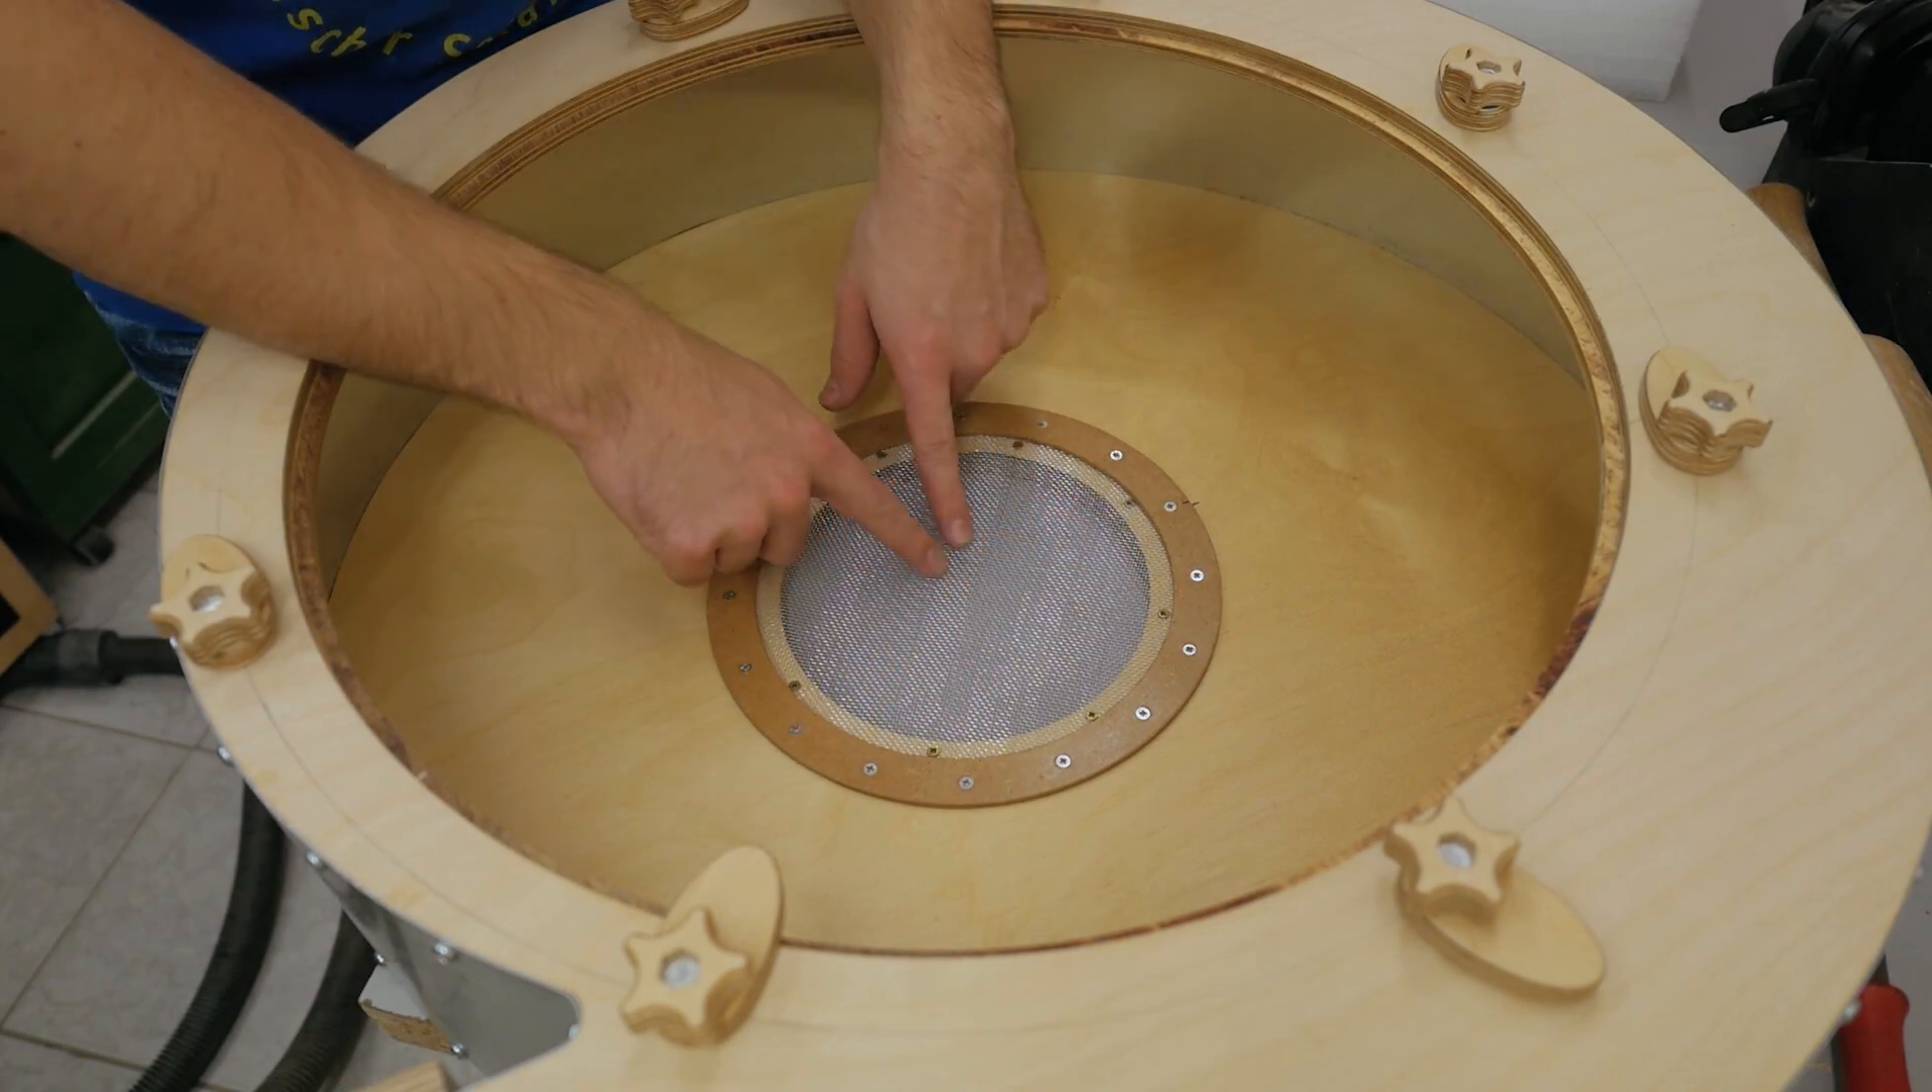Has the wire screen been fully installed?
Yes.